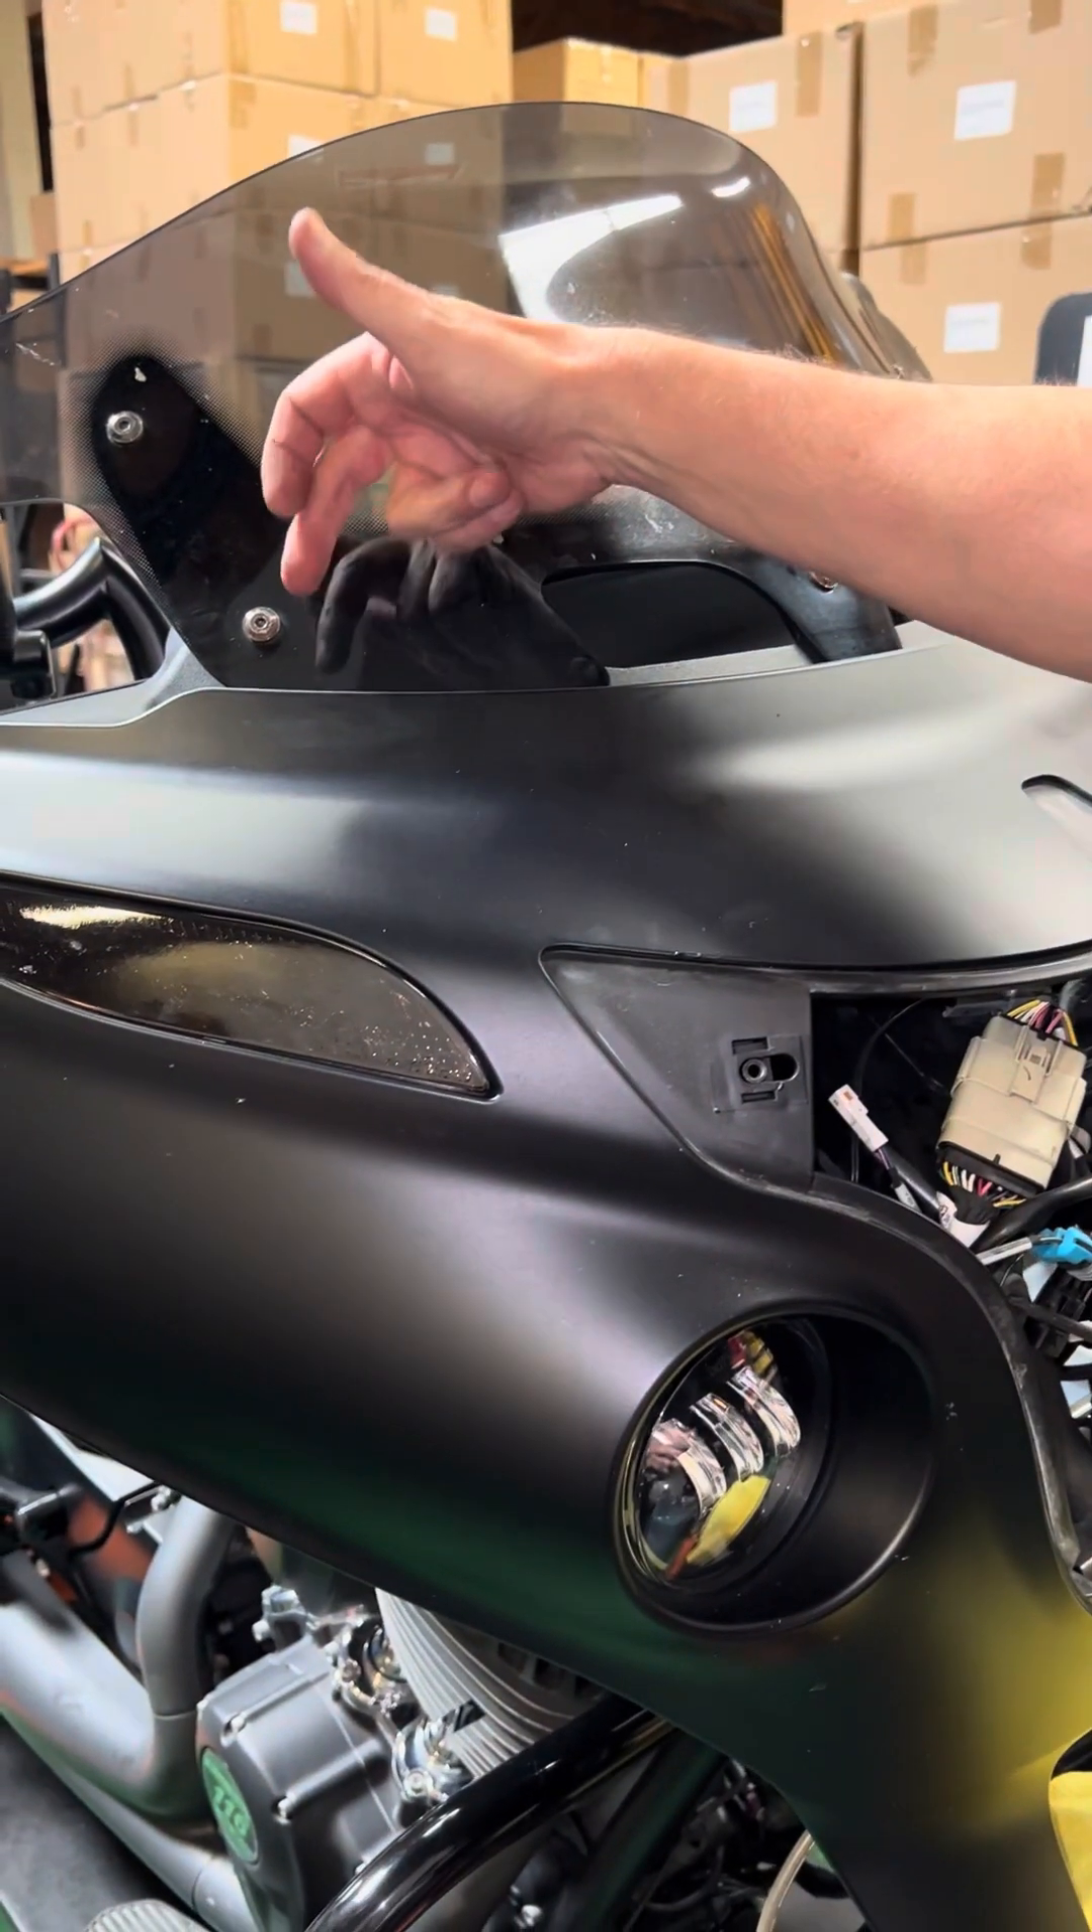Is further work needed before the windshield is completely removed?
Yes.